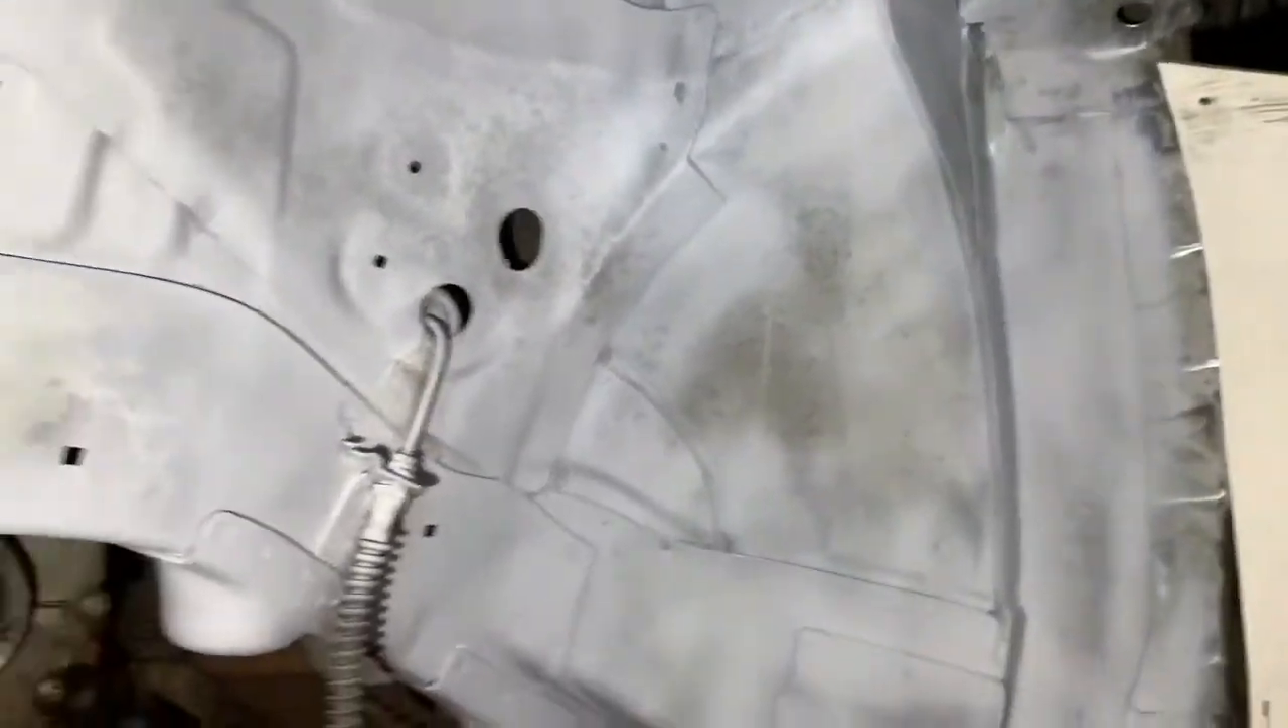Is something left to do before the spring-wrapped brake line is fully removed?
Yes.